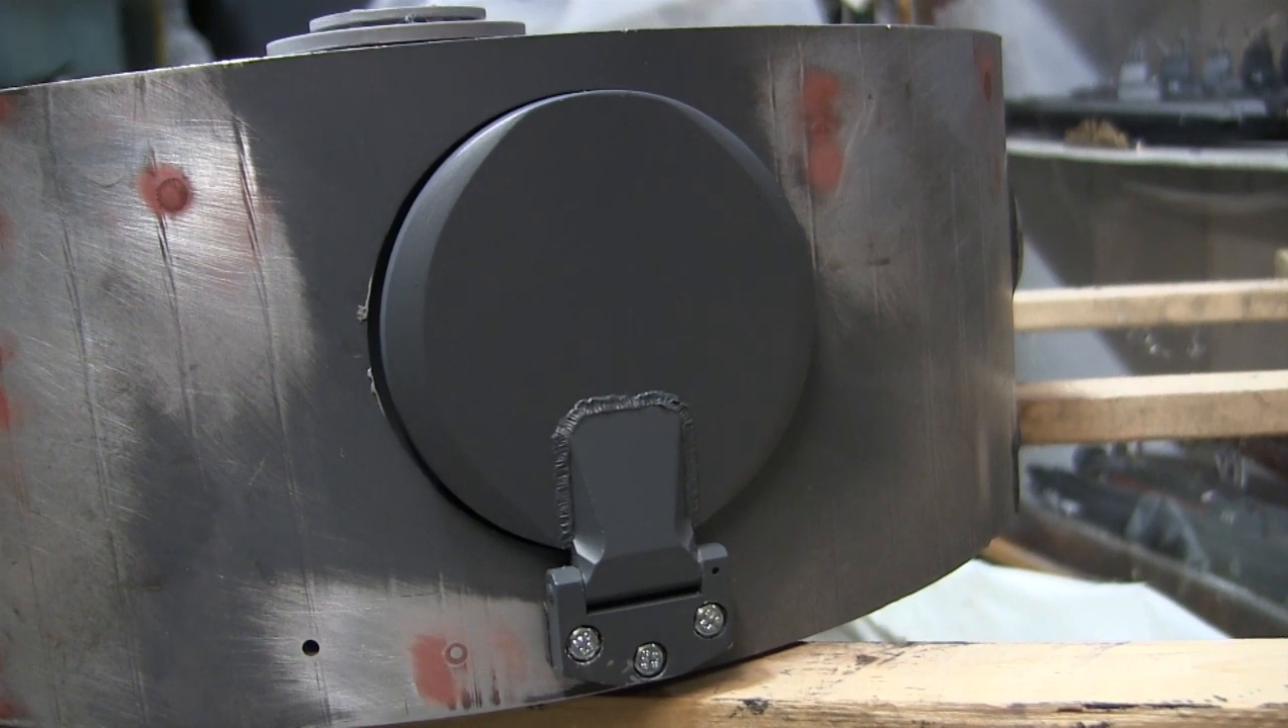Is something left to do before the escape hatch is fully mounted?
No.